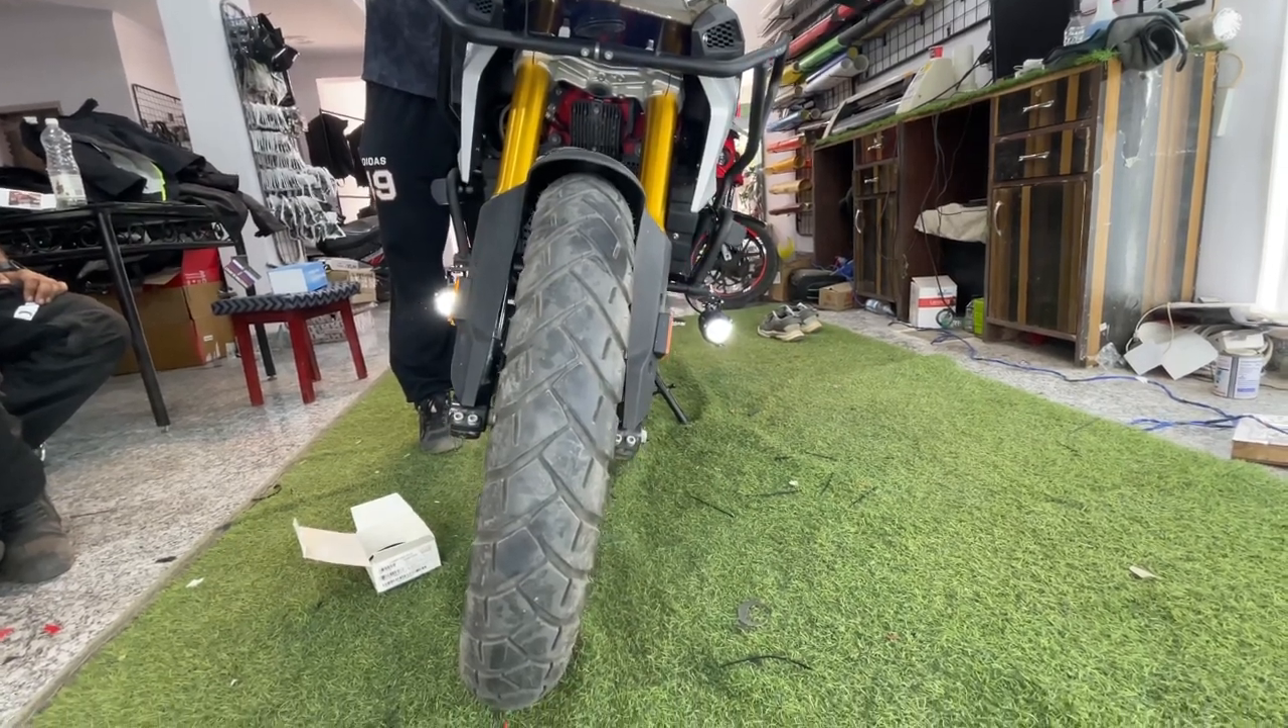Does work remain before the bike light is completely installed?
No.